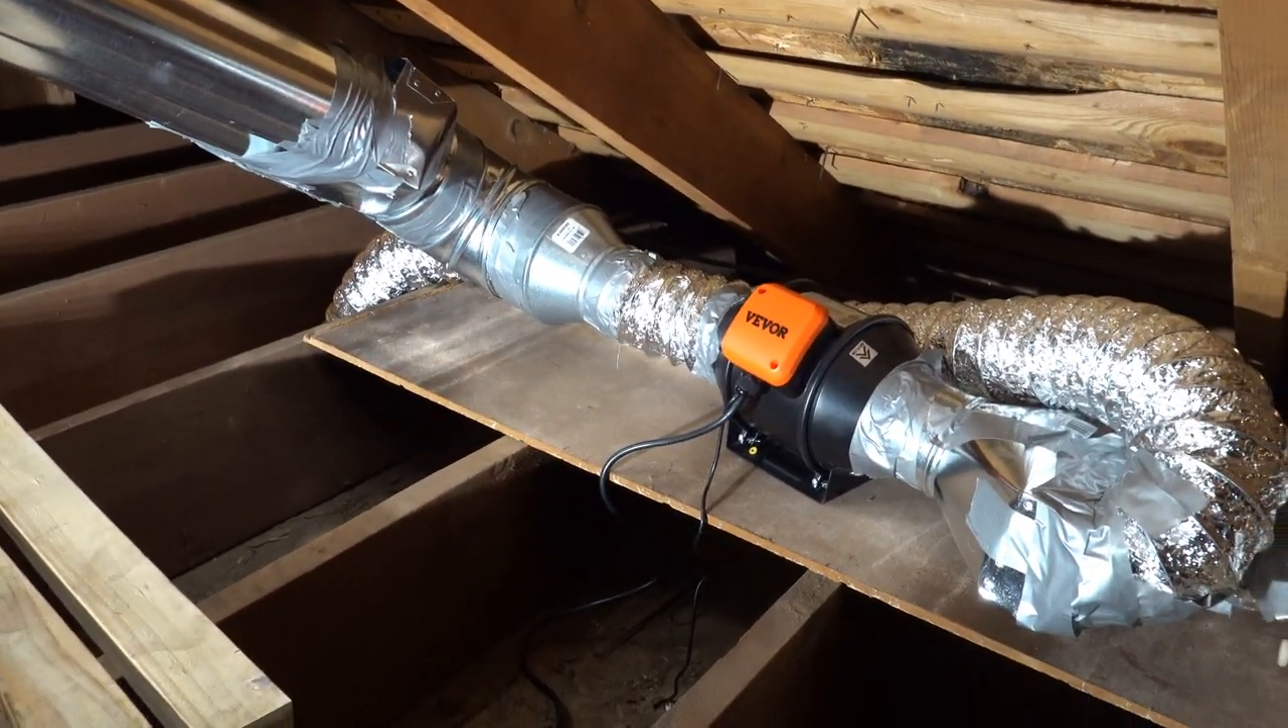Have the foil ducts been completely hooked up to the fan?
Yes.